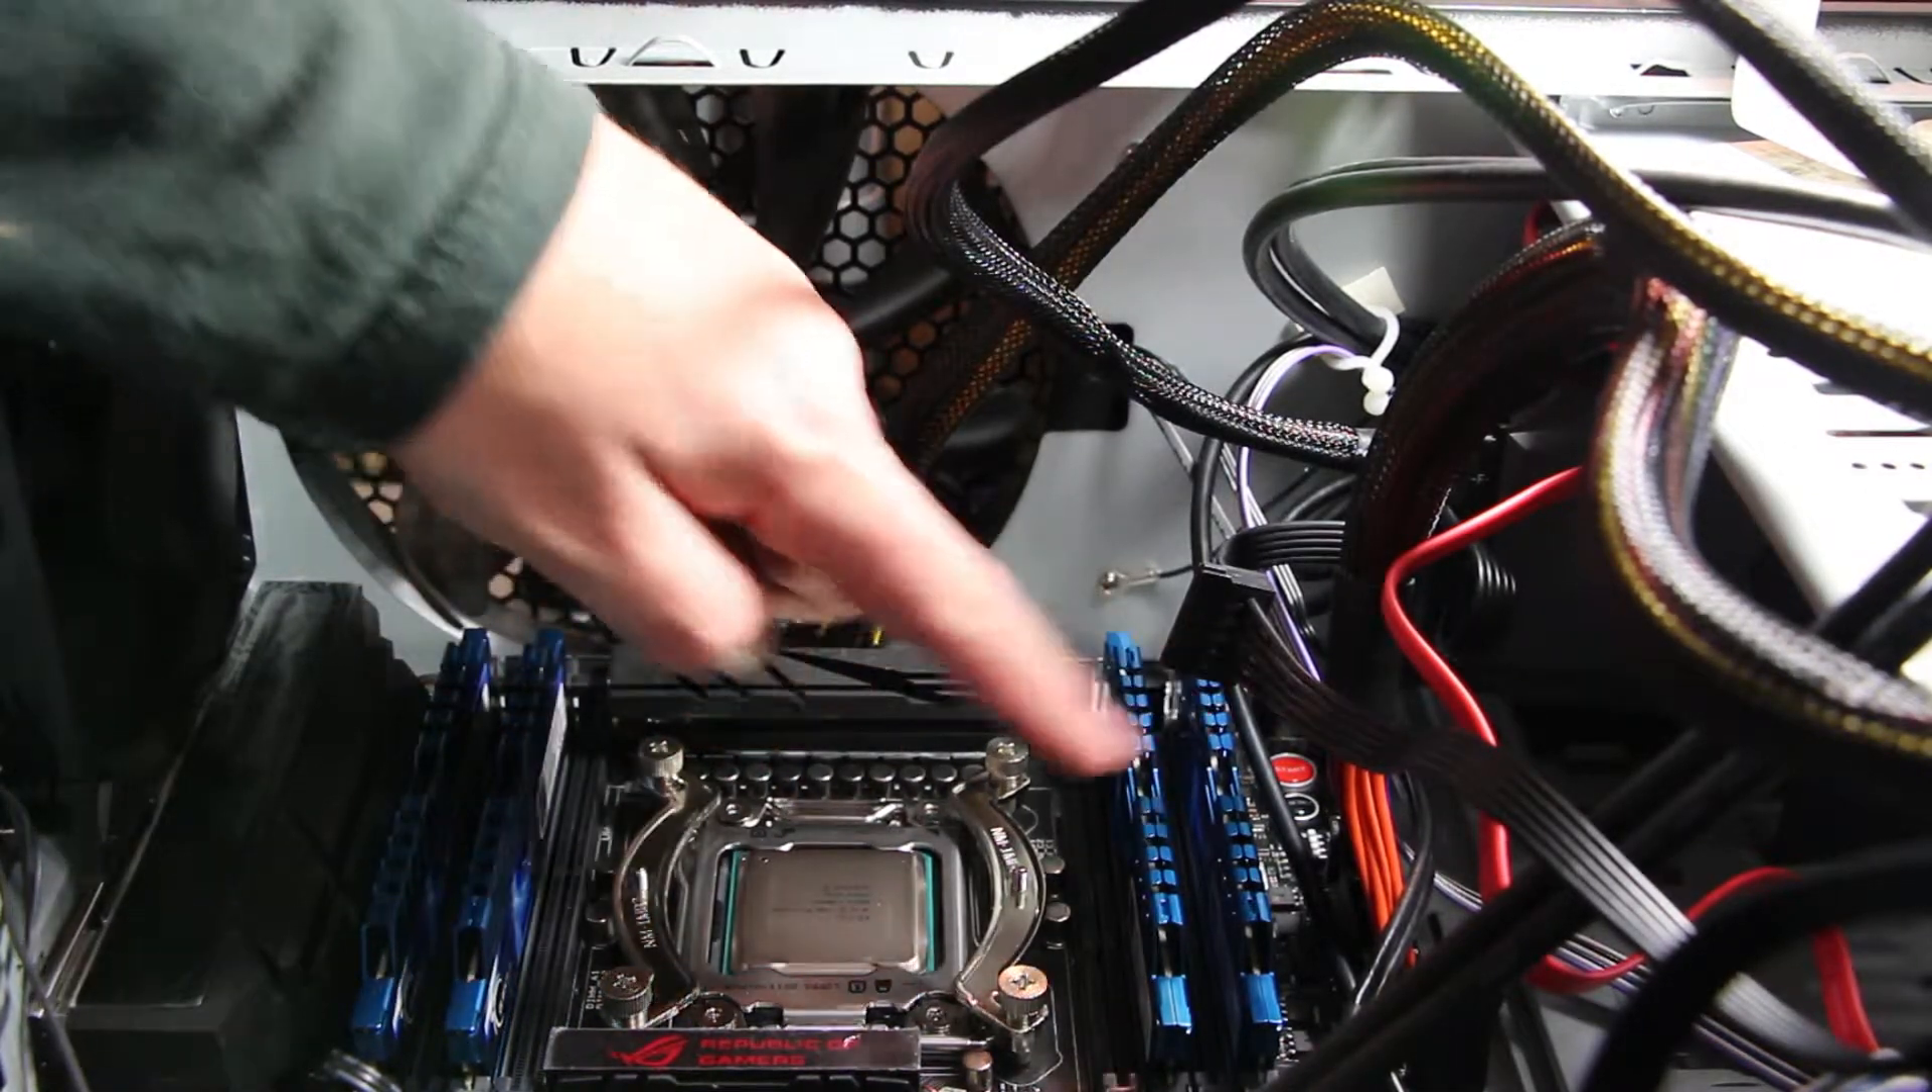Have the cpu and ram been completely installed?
Yes.